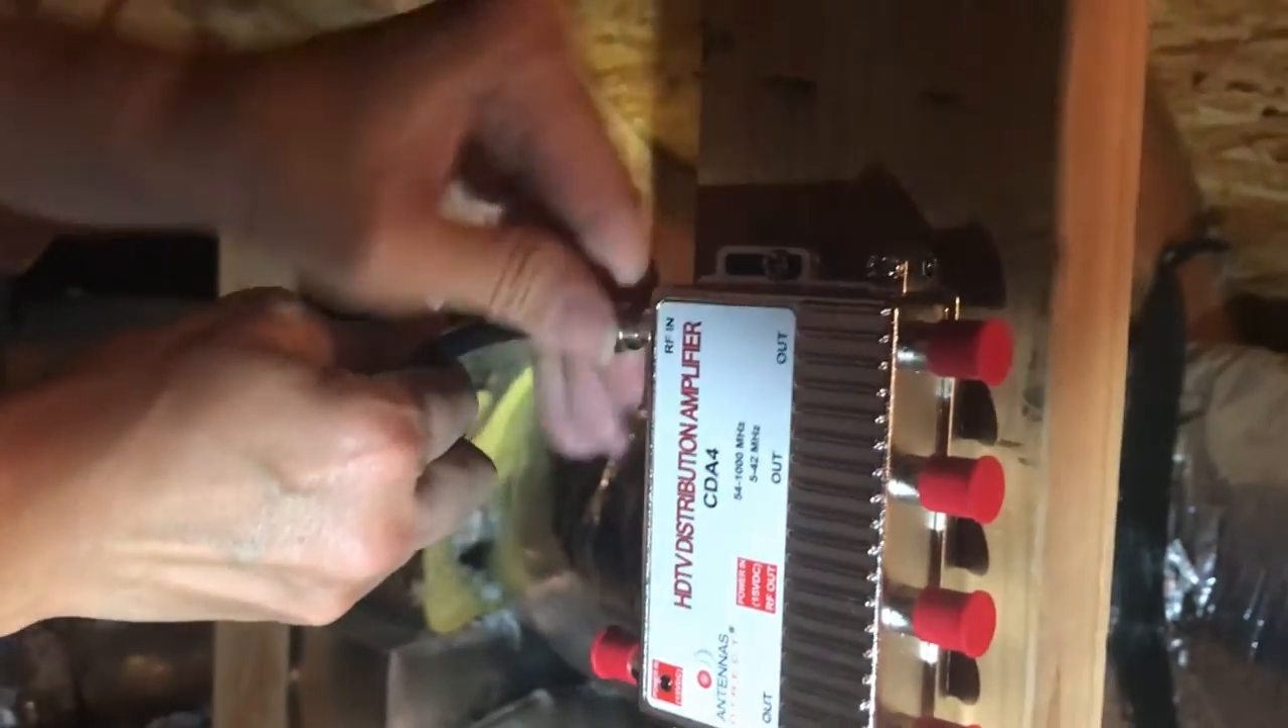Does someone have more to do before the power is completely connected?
Yes.